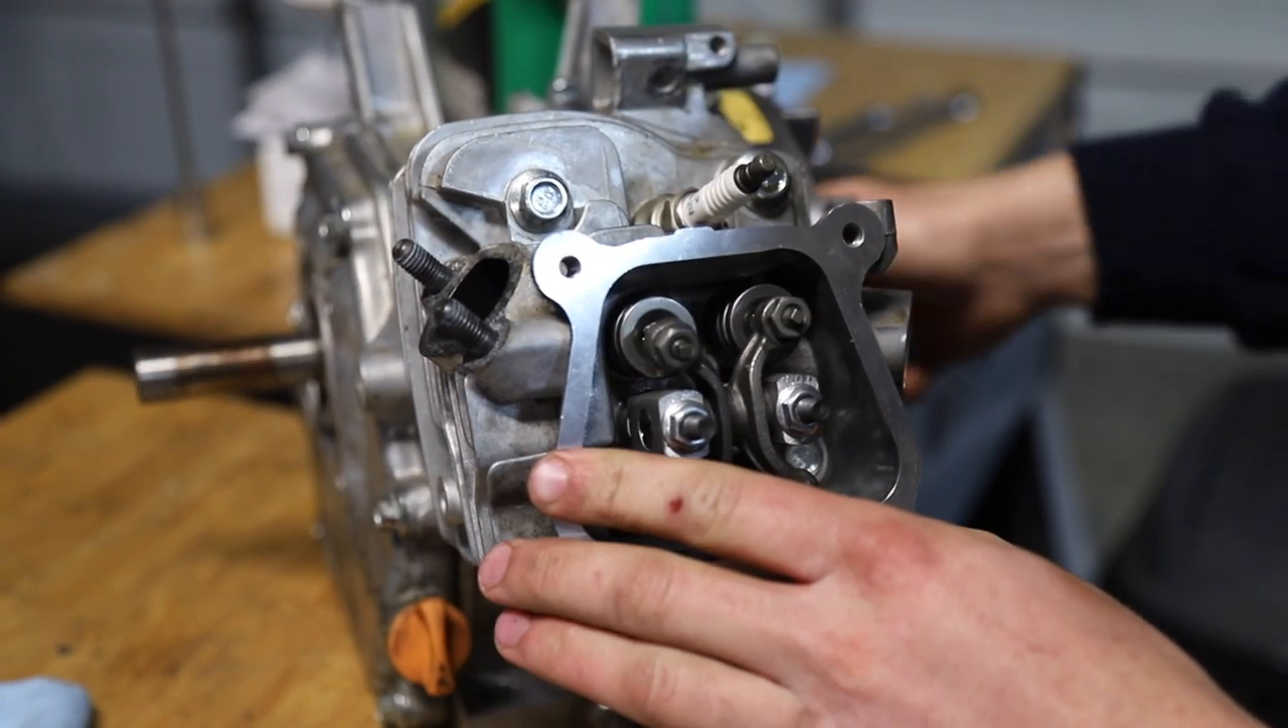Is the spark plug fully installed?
Yes.